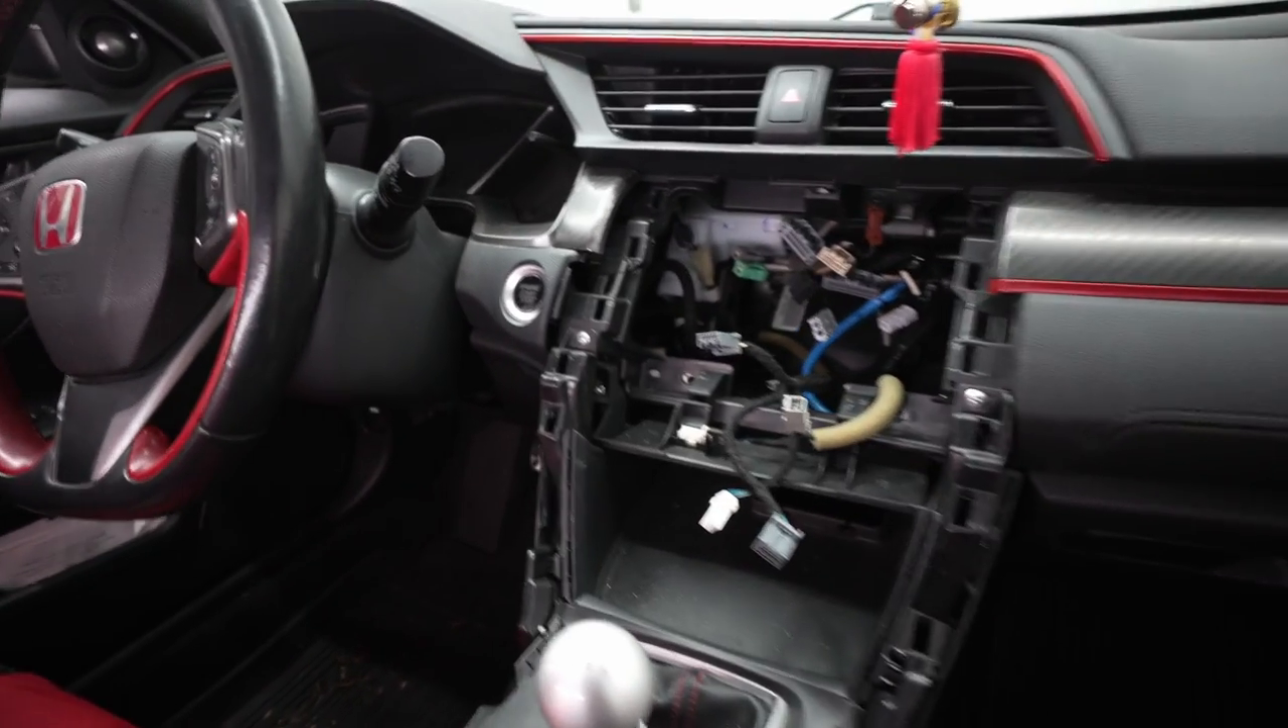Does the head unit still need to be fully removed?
No.